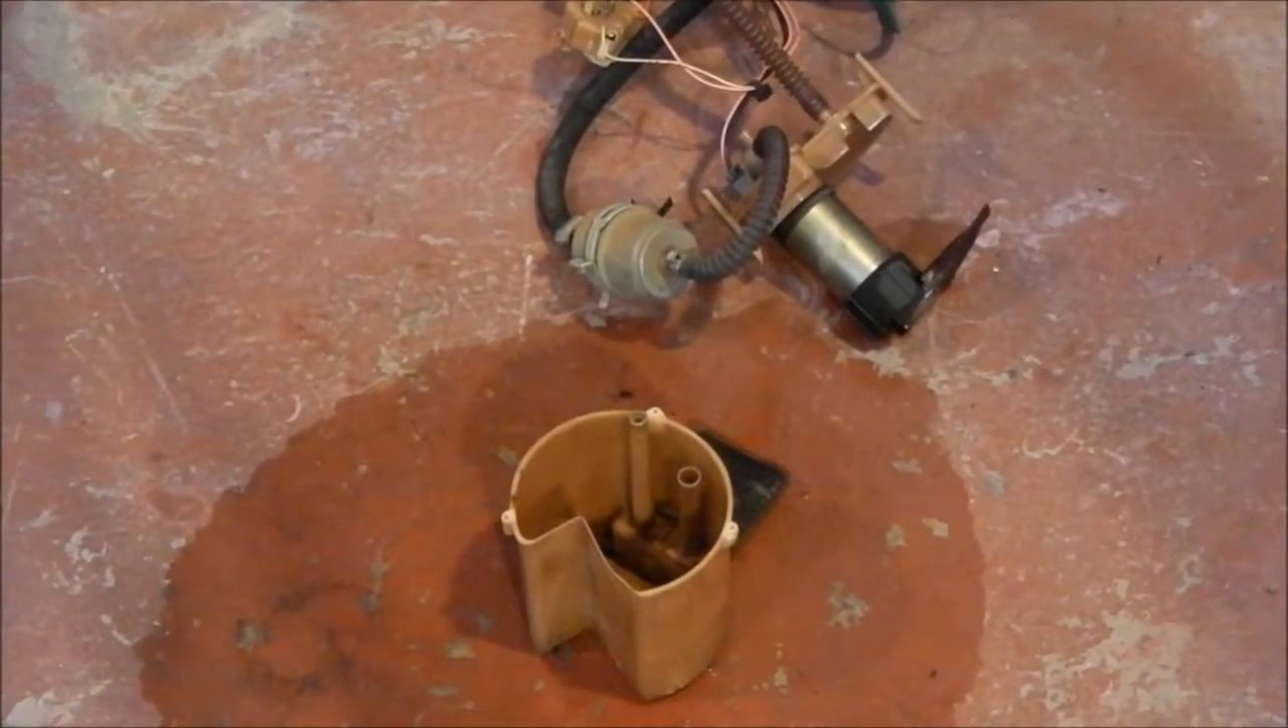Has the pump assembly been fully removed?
Yes.